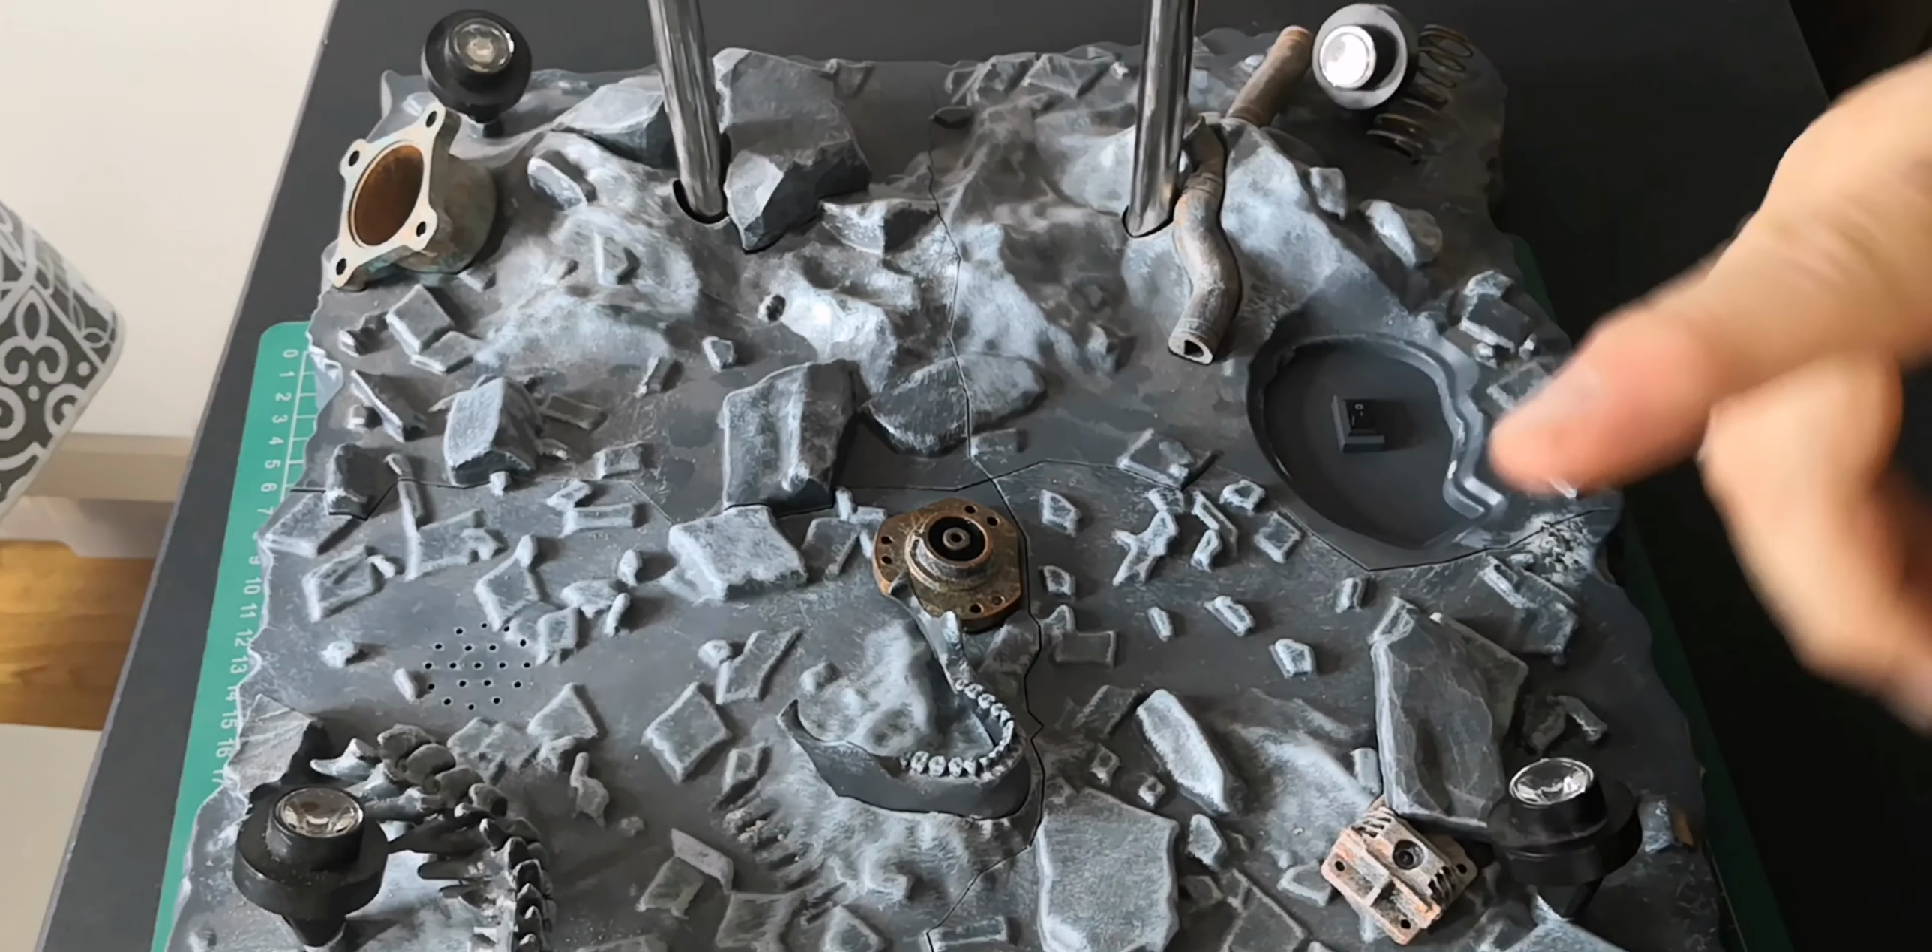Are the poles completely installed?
Yes.